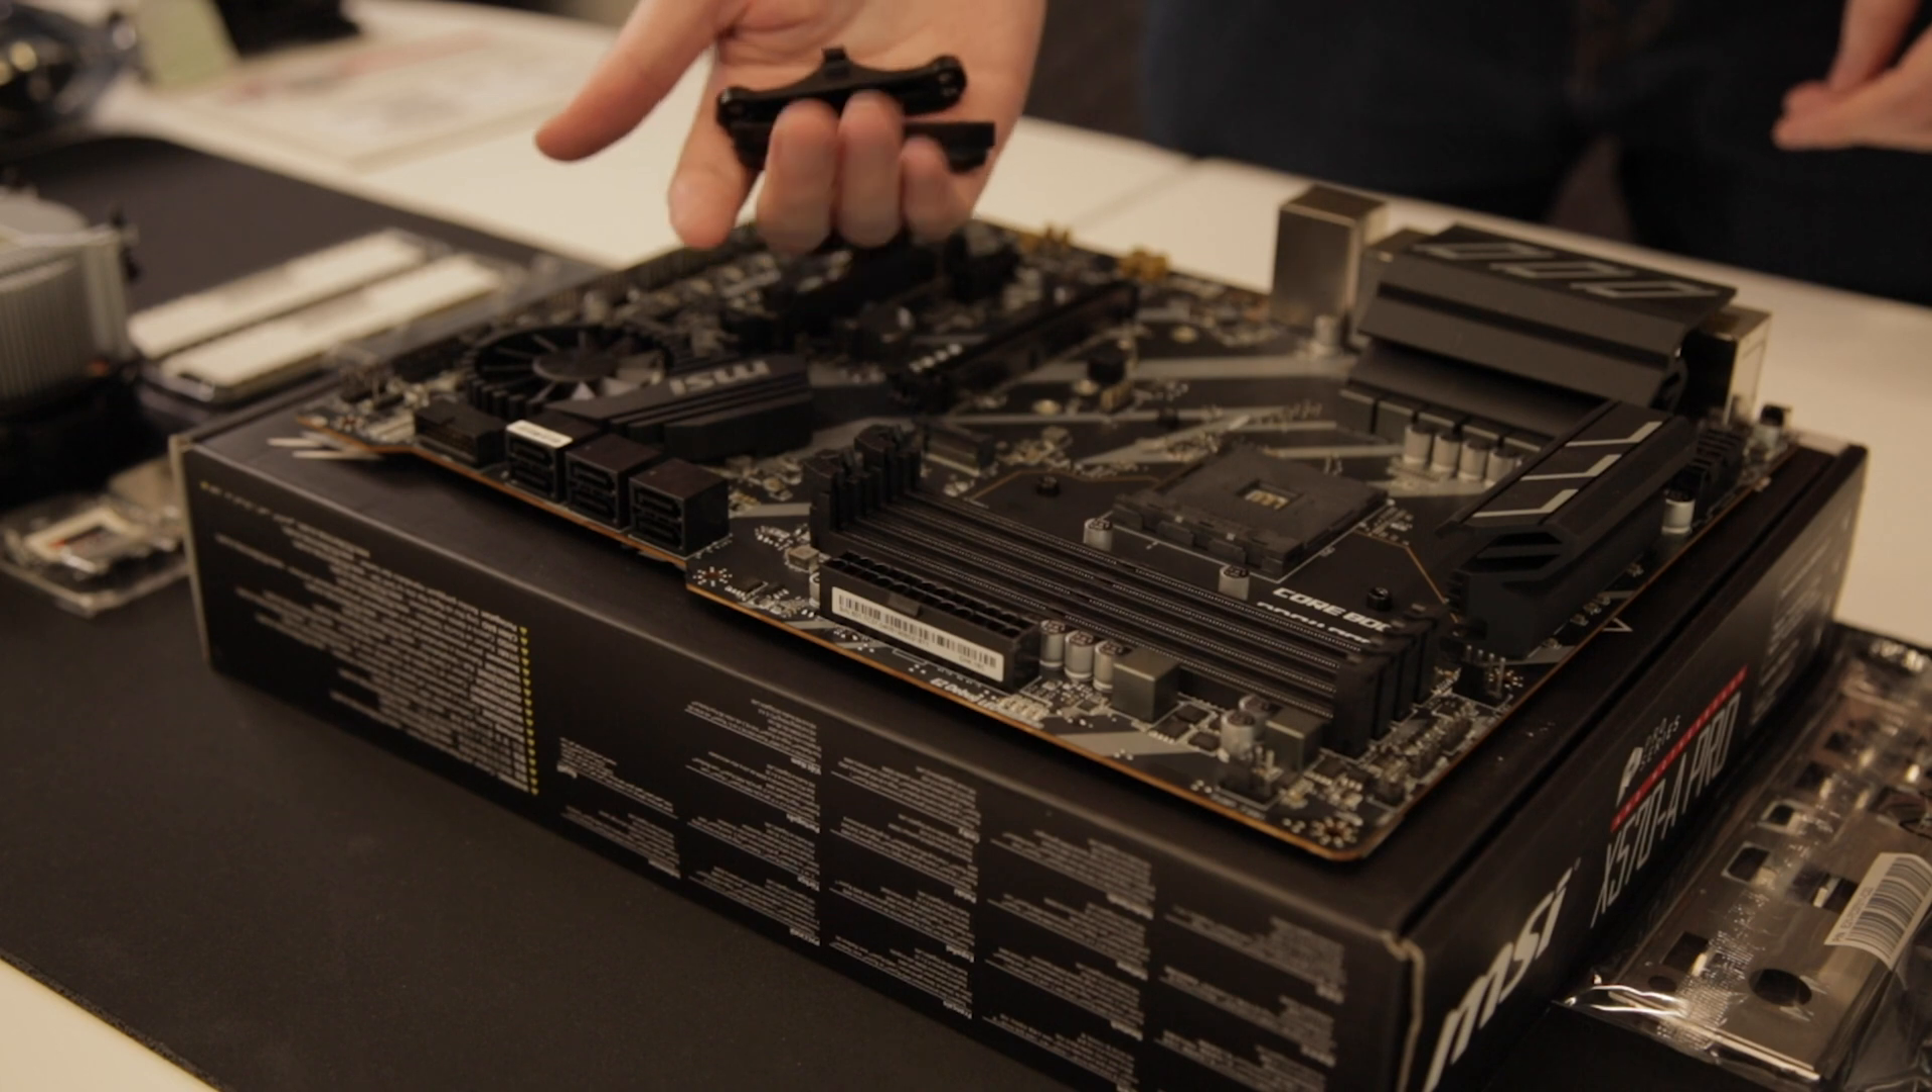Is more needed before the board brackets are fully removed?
No.